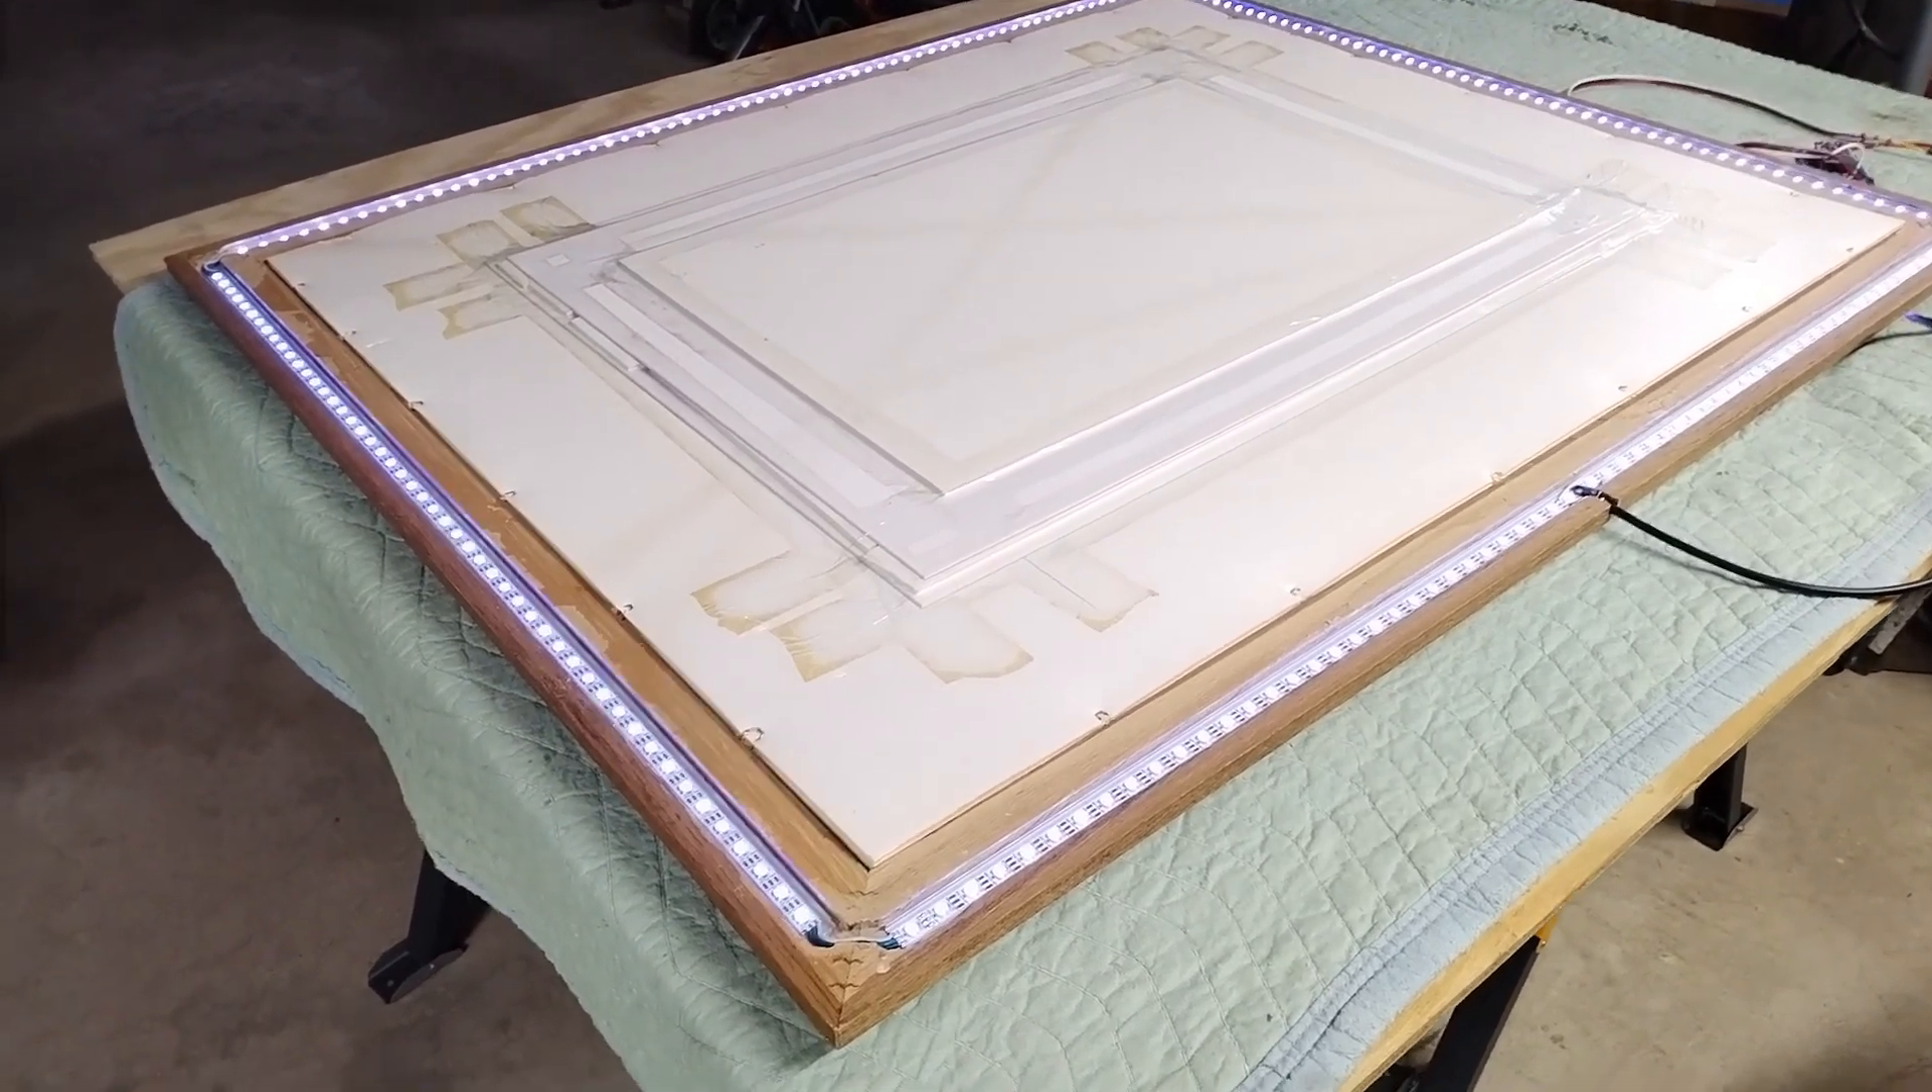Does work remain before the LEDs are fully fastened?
No.